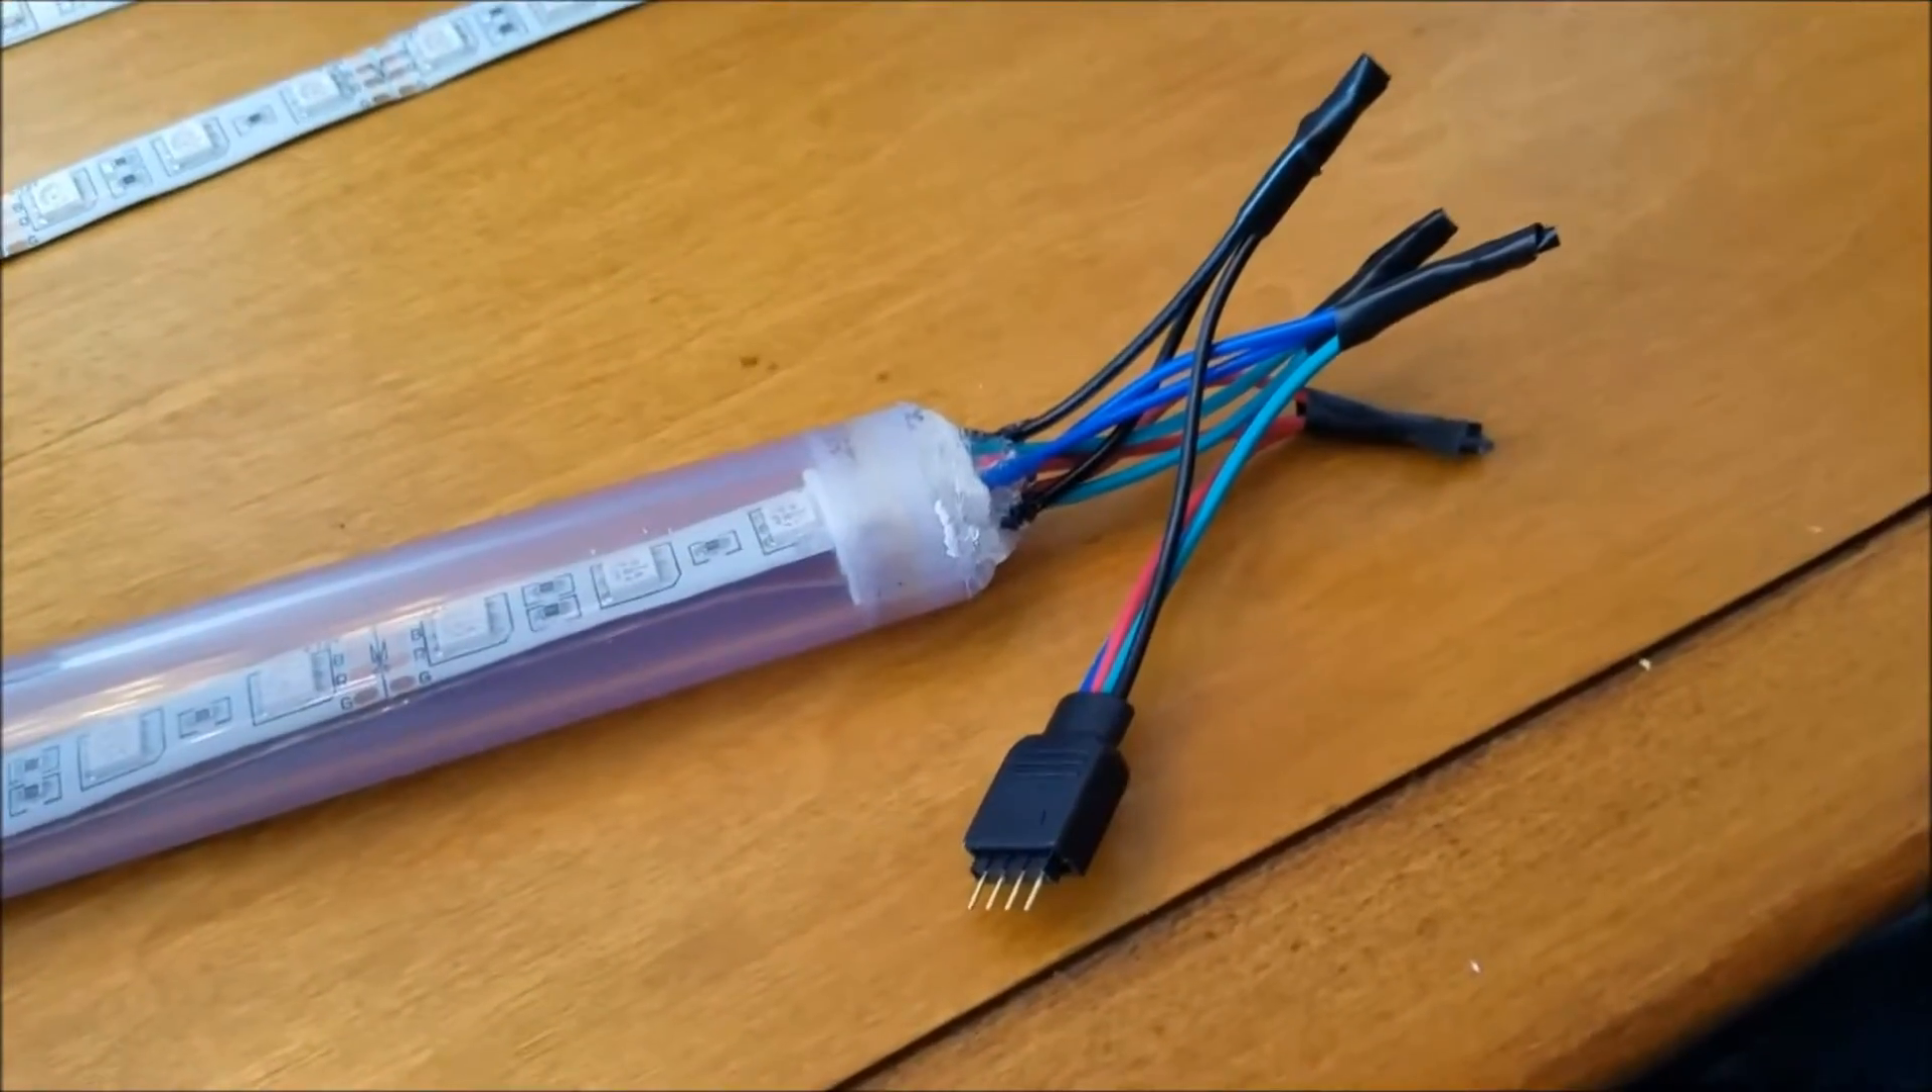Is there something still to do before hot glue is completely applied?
No.